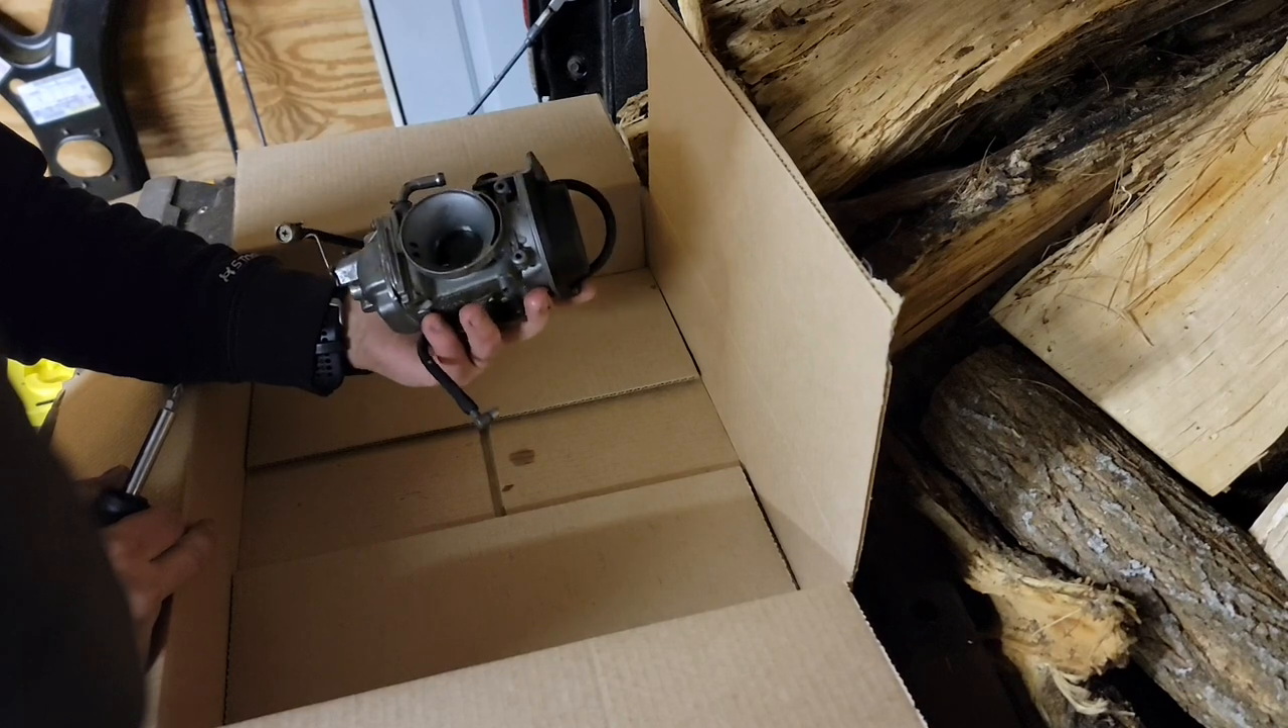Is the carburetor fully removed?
Yes.